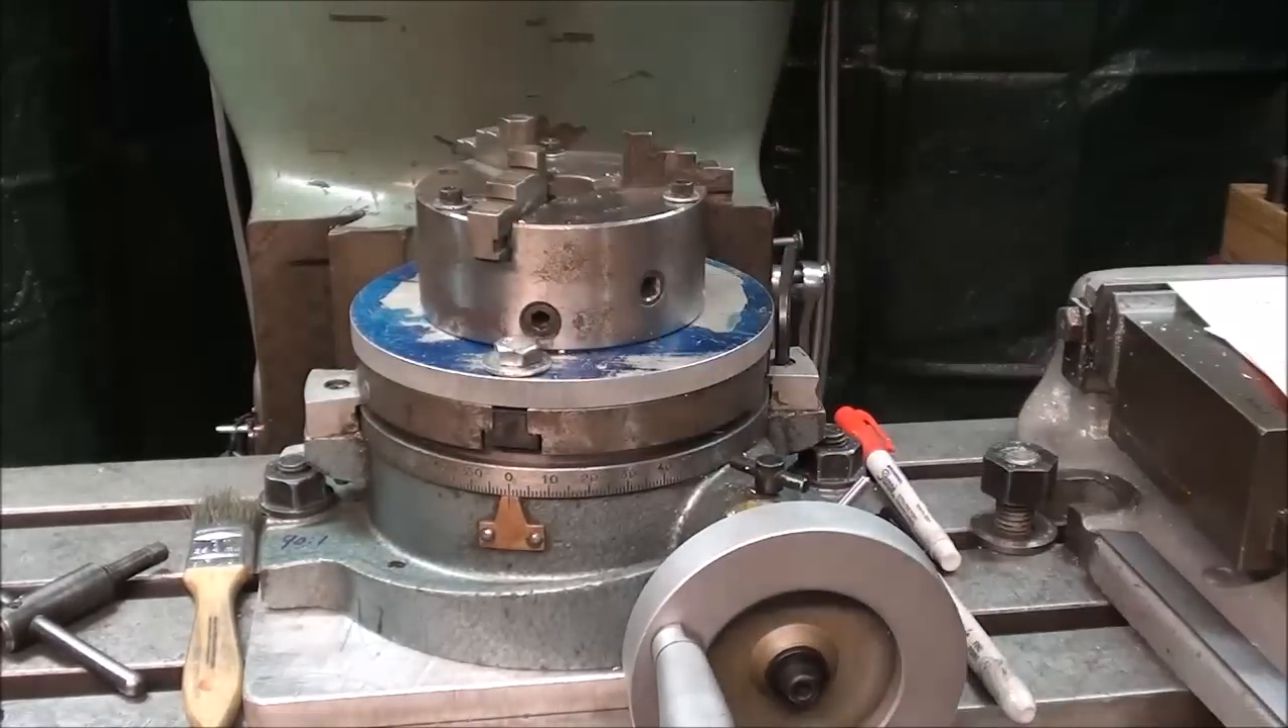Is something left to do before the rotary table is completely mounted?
No.